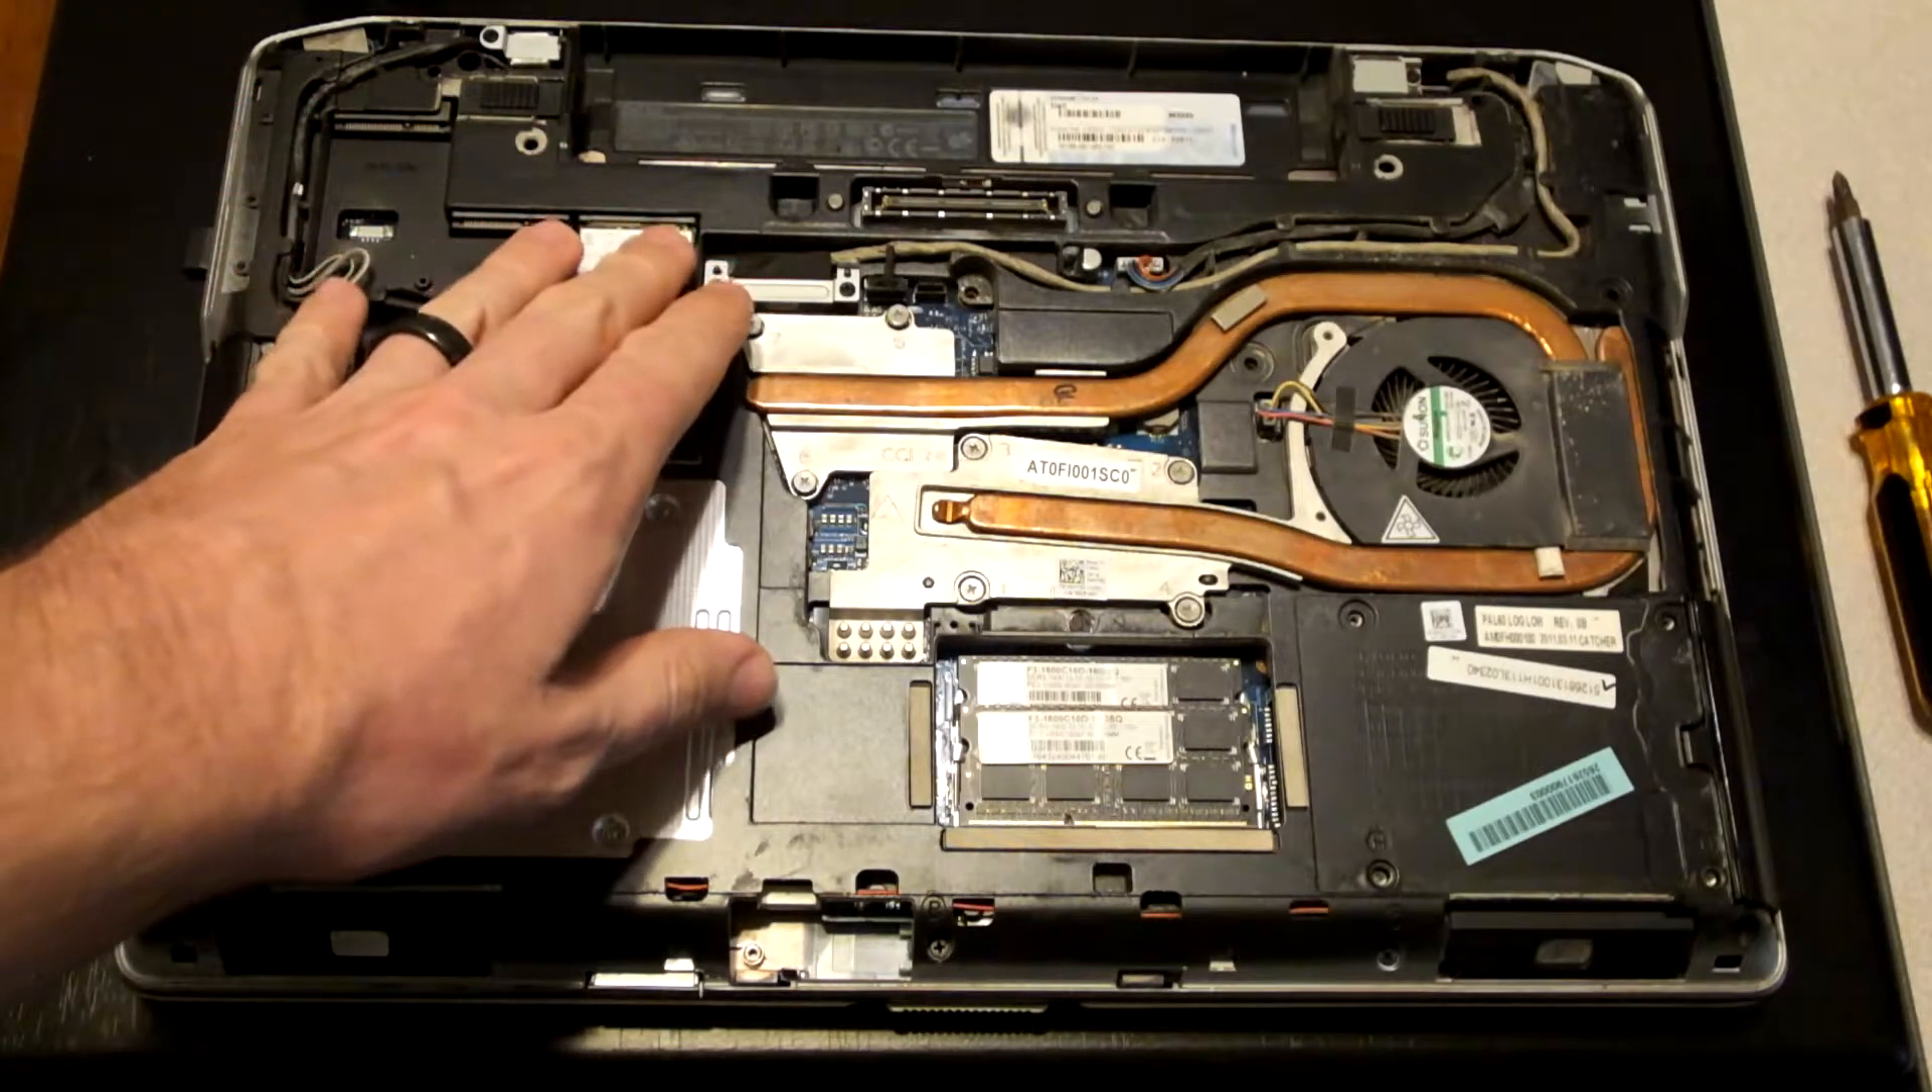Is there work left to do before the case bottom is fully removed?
No.